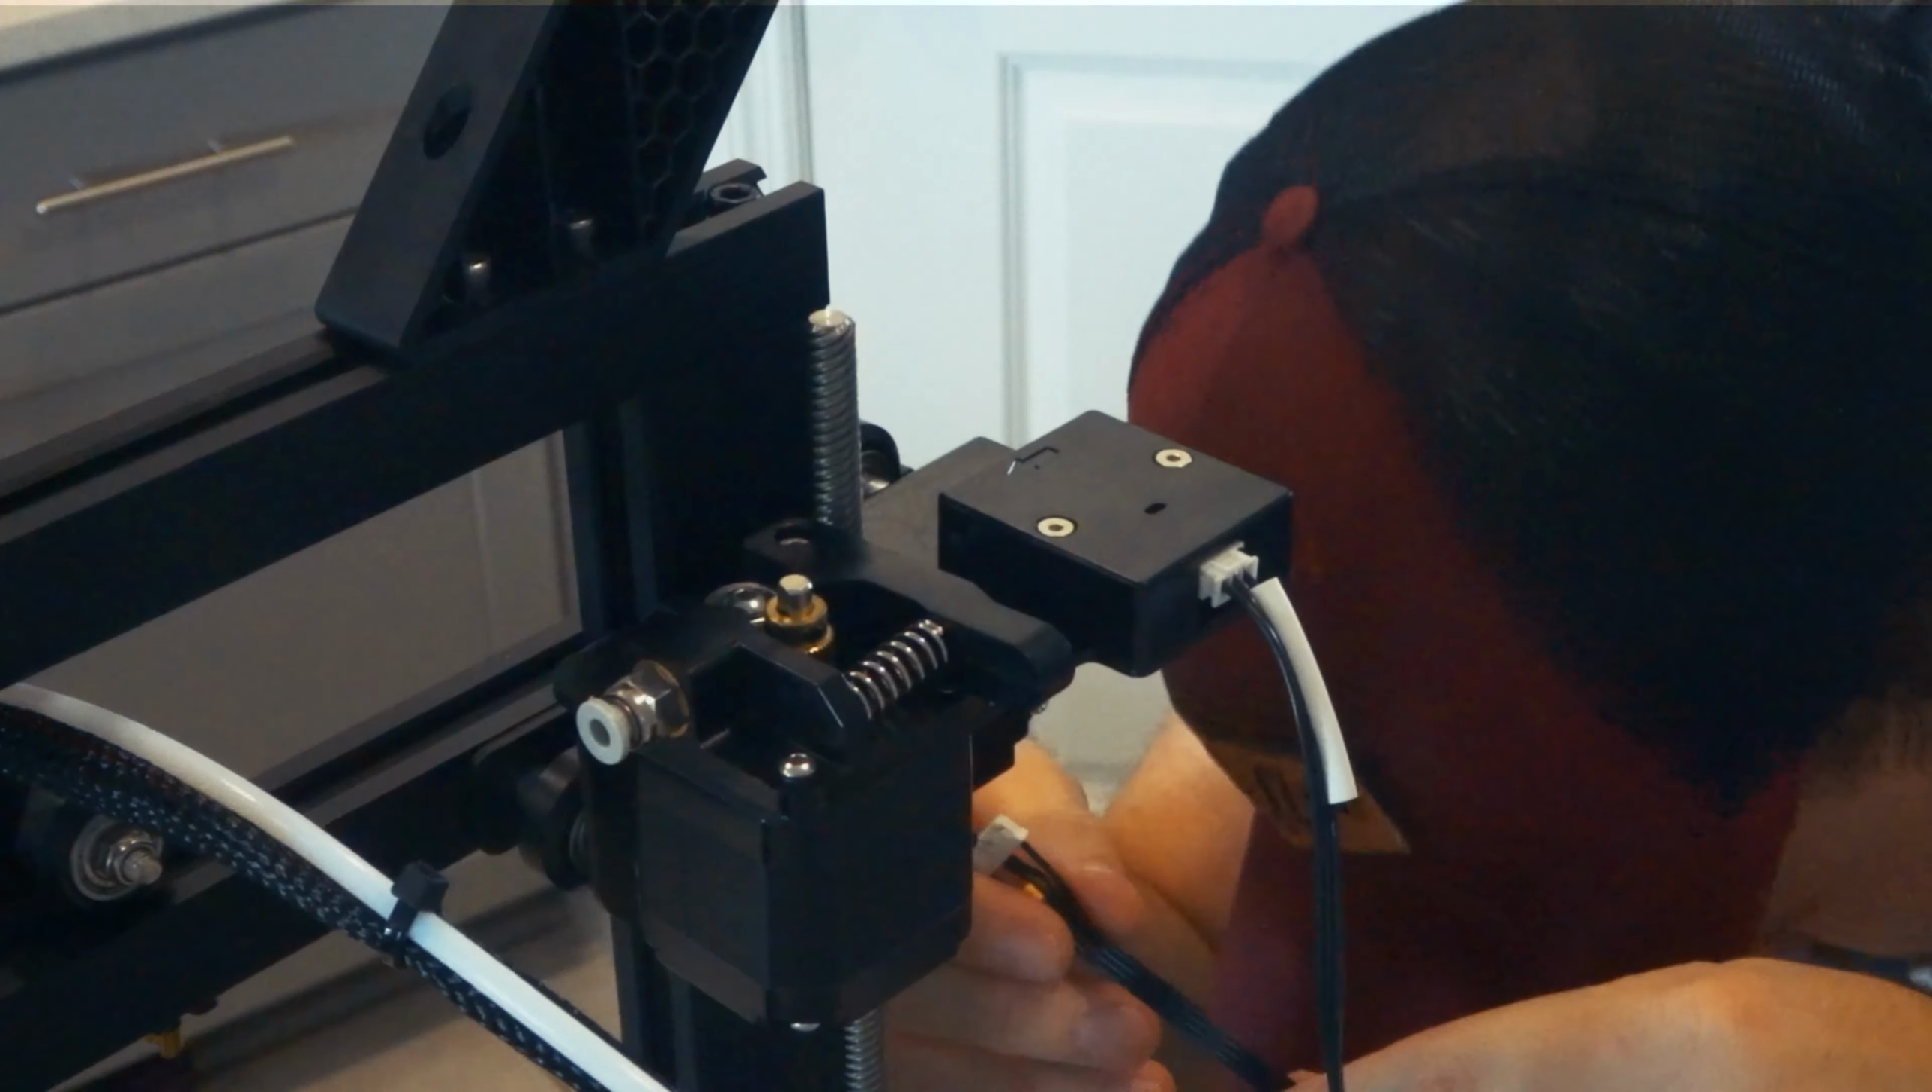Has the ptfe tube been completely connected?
No.